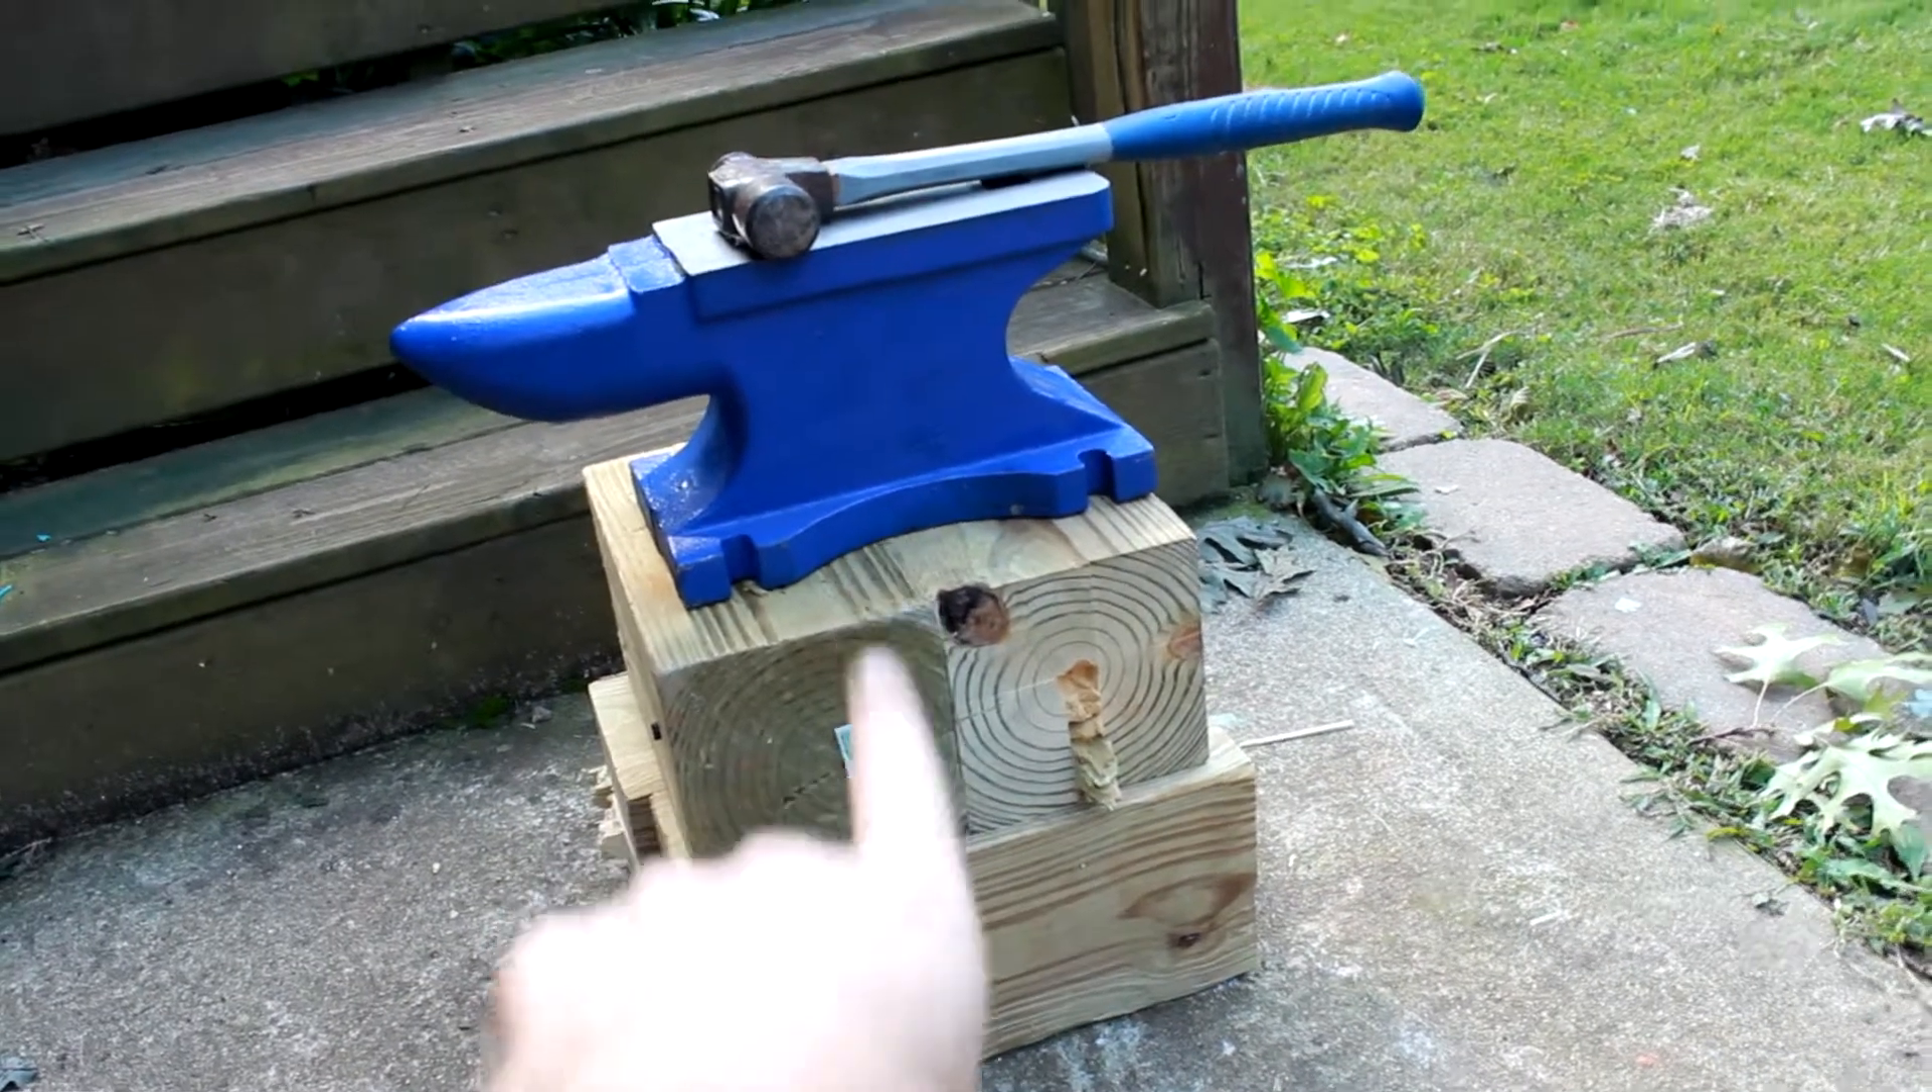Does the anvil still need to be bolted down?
Yes.